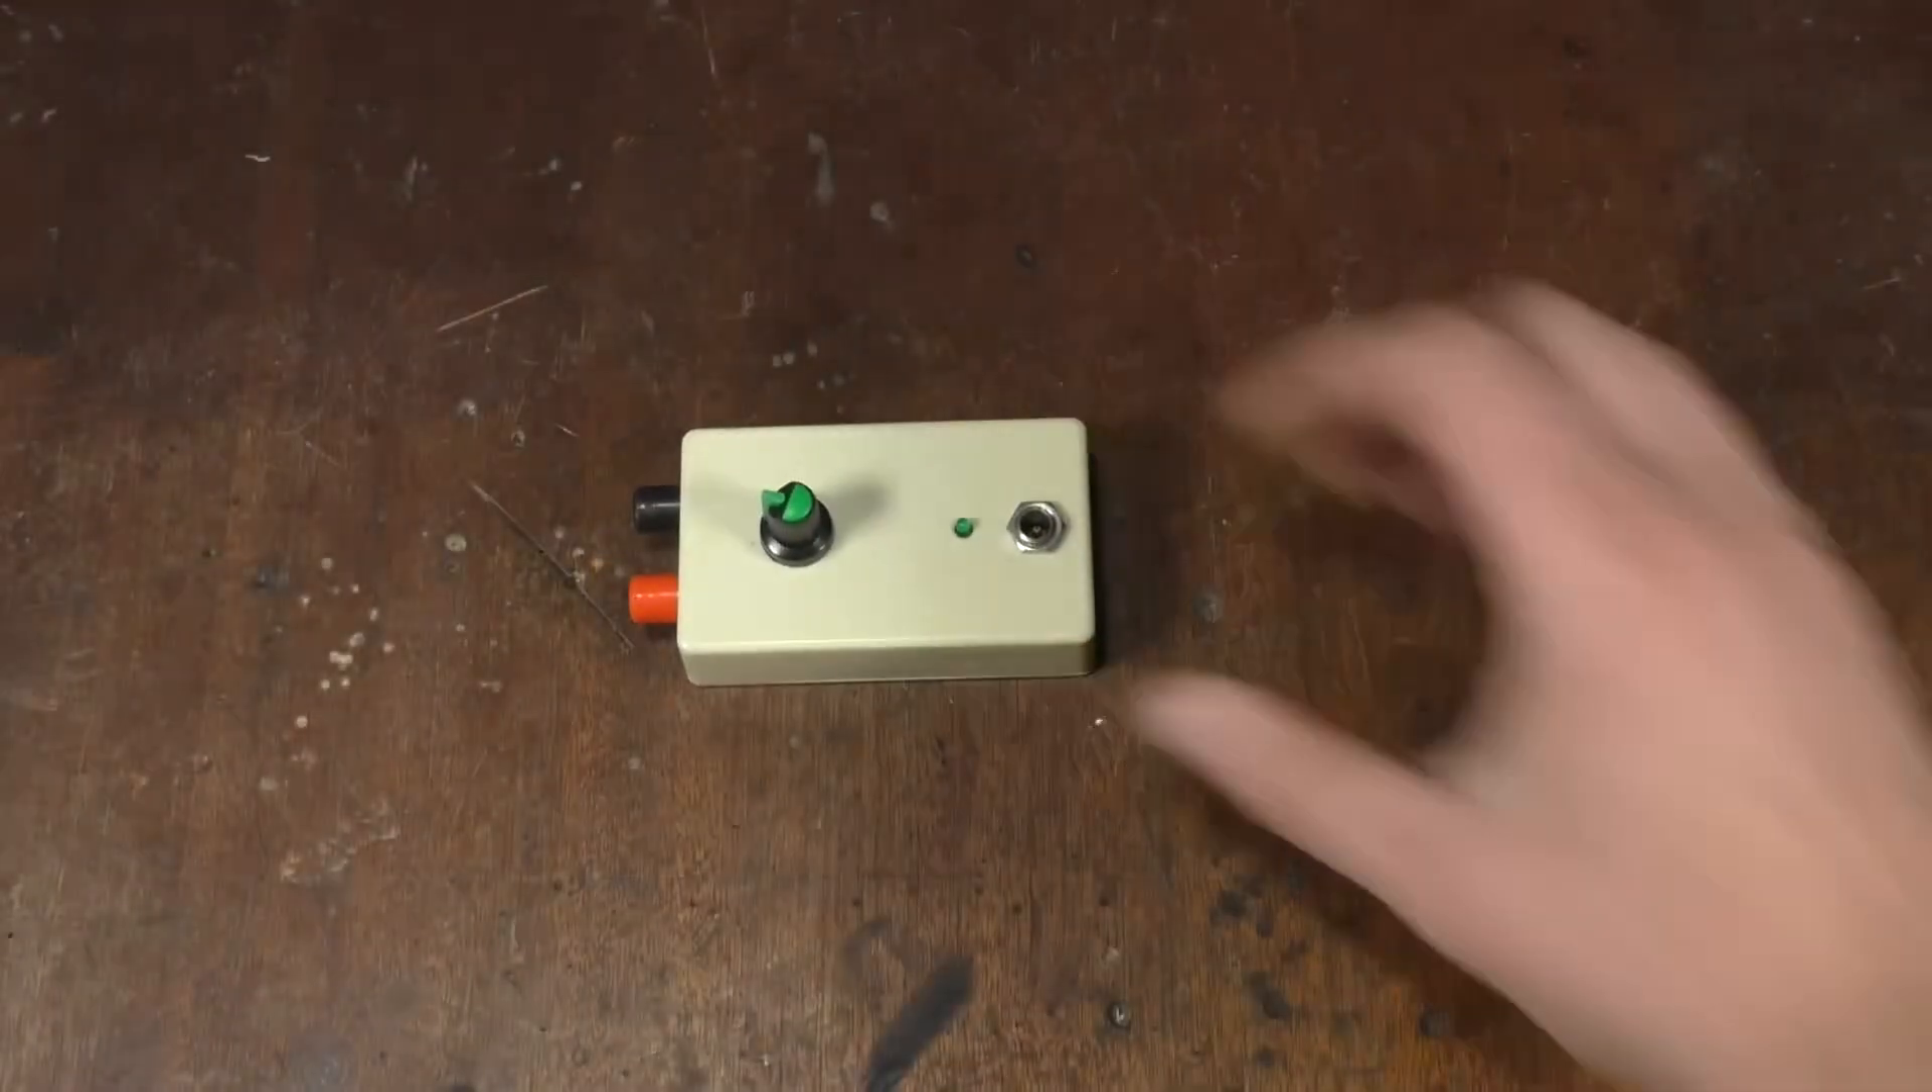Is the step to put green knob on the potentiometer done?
Yes.